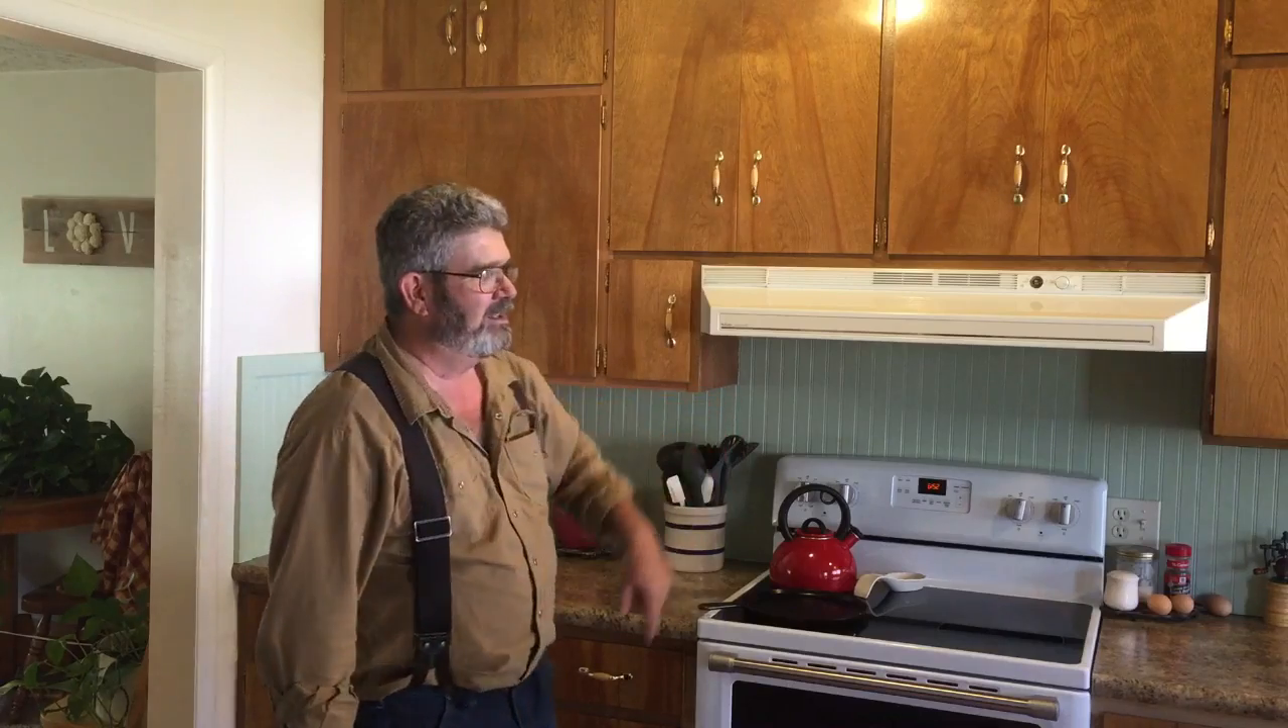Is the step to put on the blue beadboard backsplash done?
Yes.